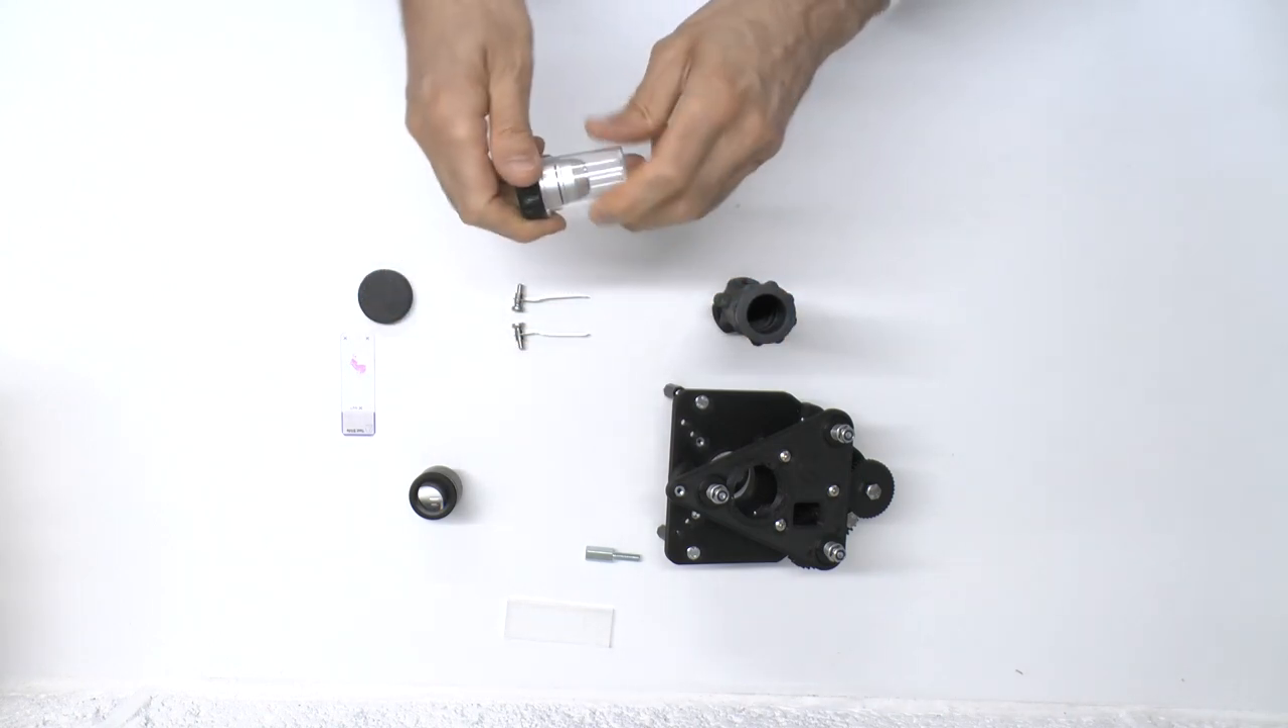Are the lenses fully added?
No.